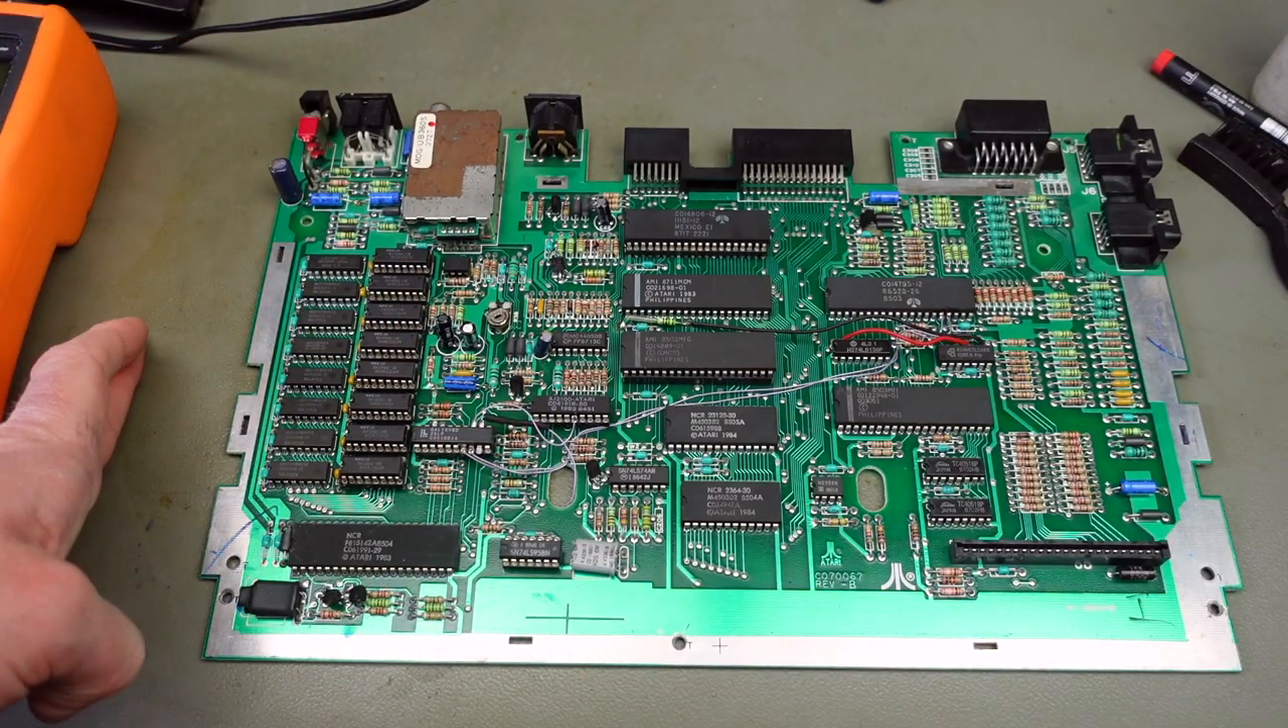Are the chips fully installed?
Yes.